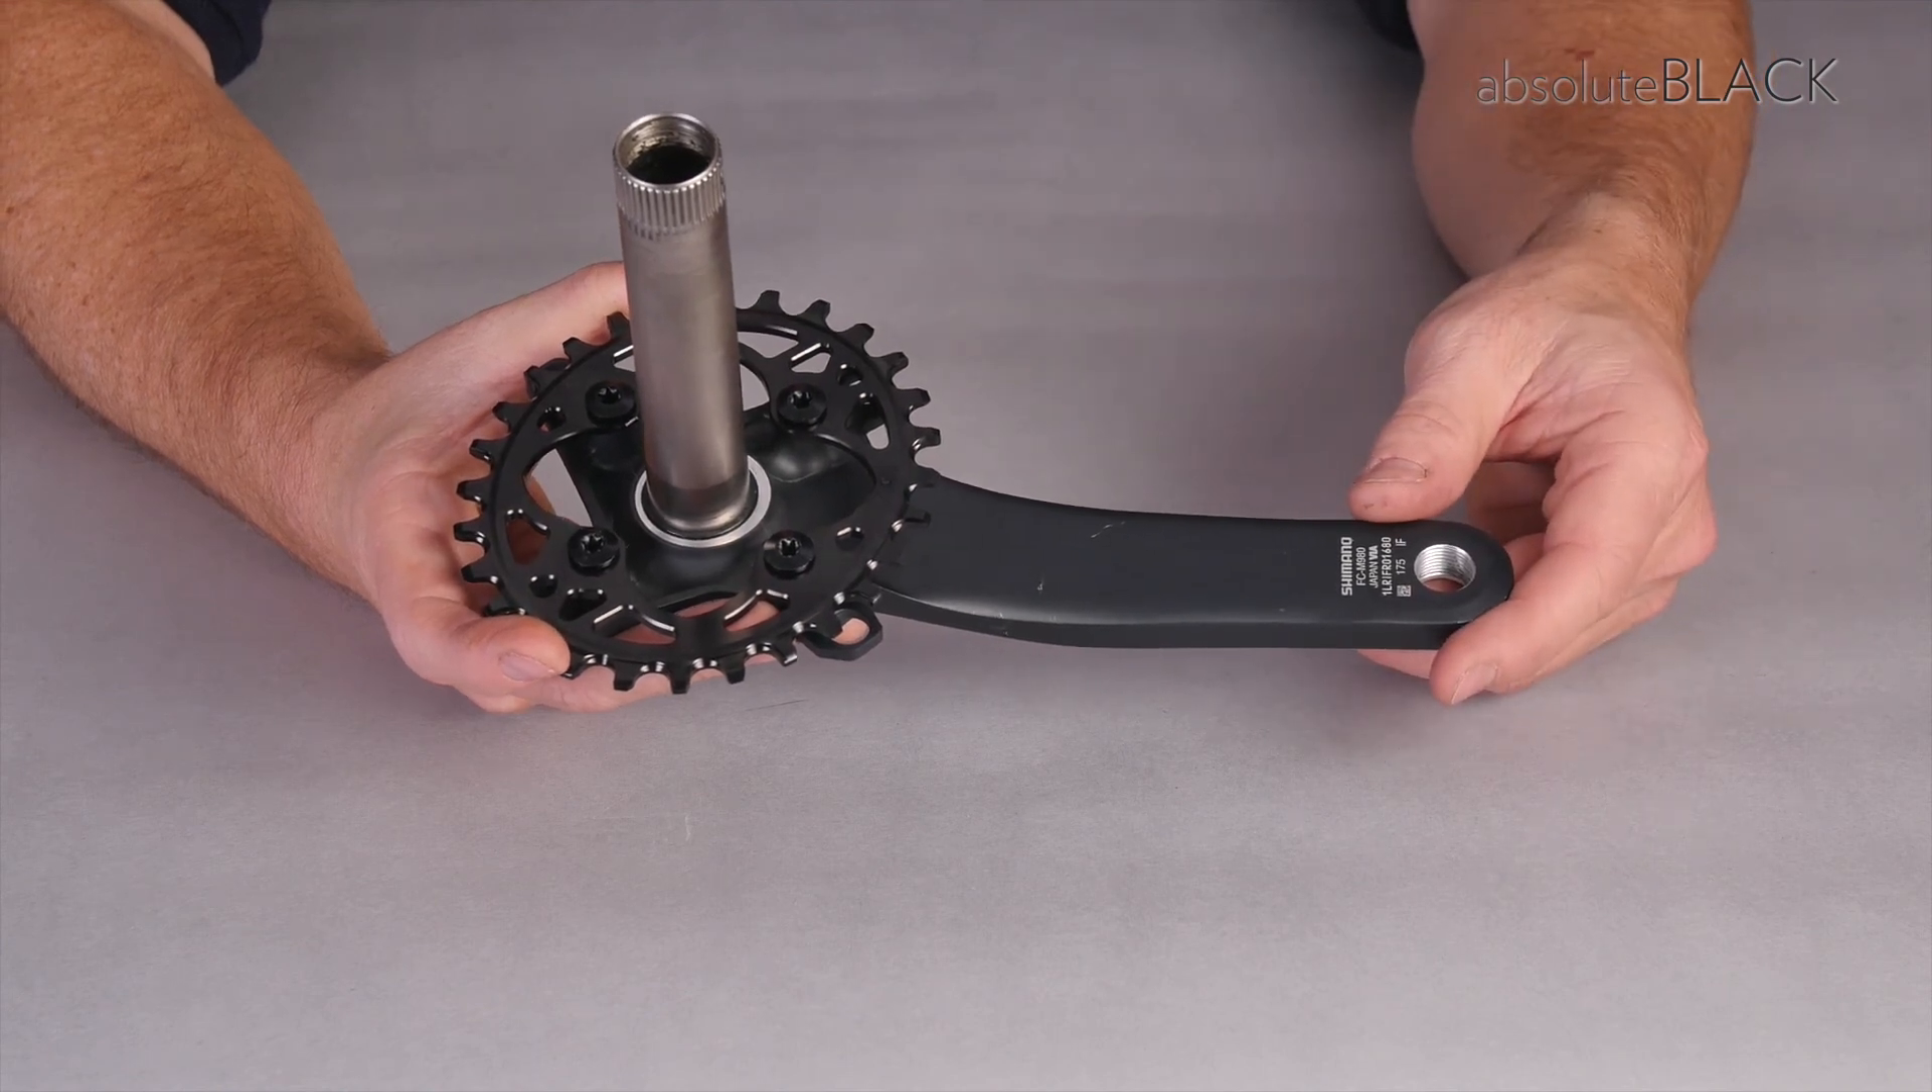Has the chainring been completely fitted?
Yes.